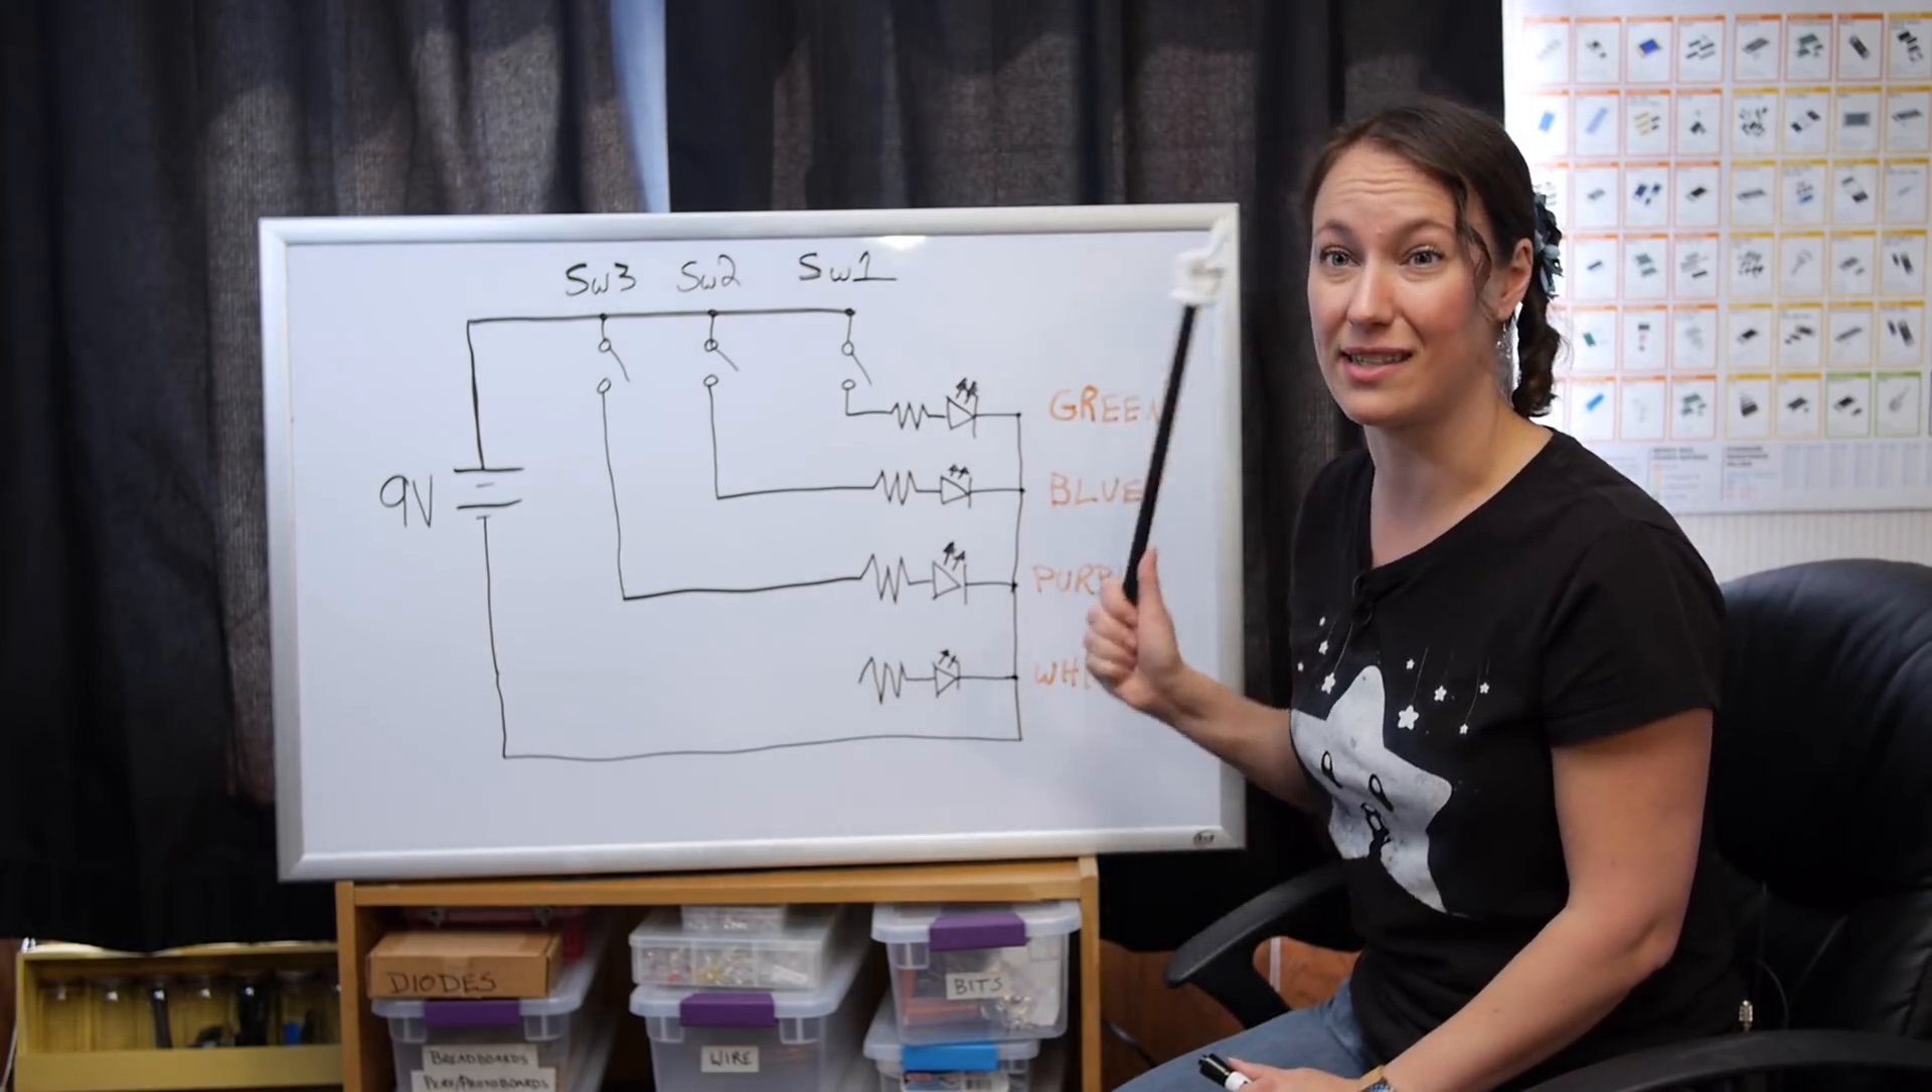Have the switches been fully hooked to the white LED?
No.